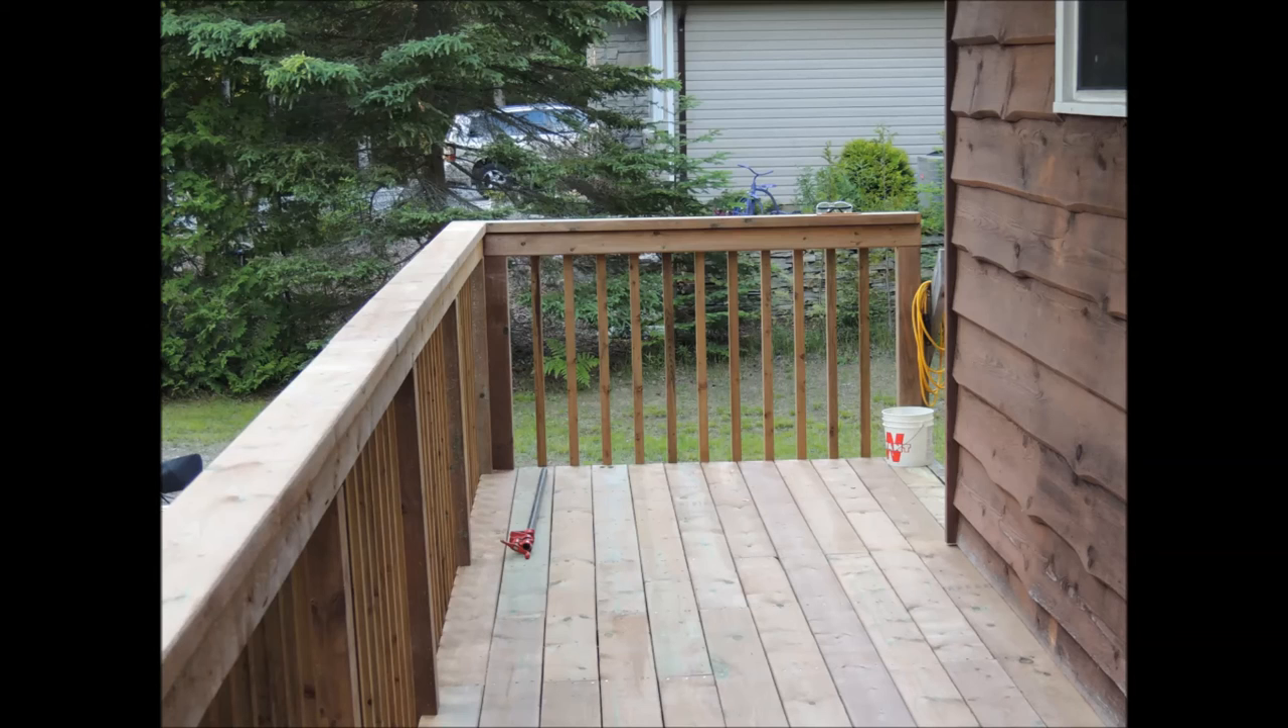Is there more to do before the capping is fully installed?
No.